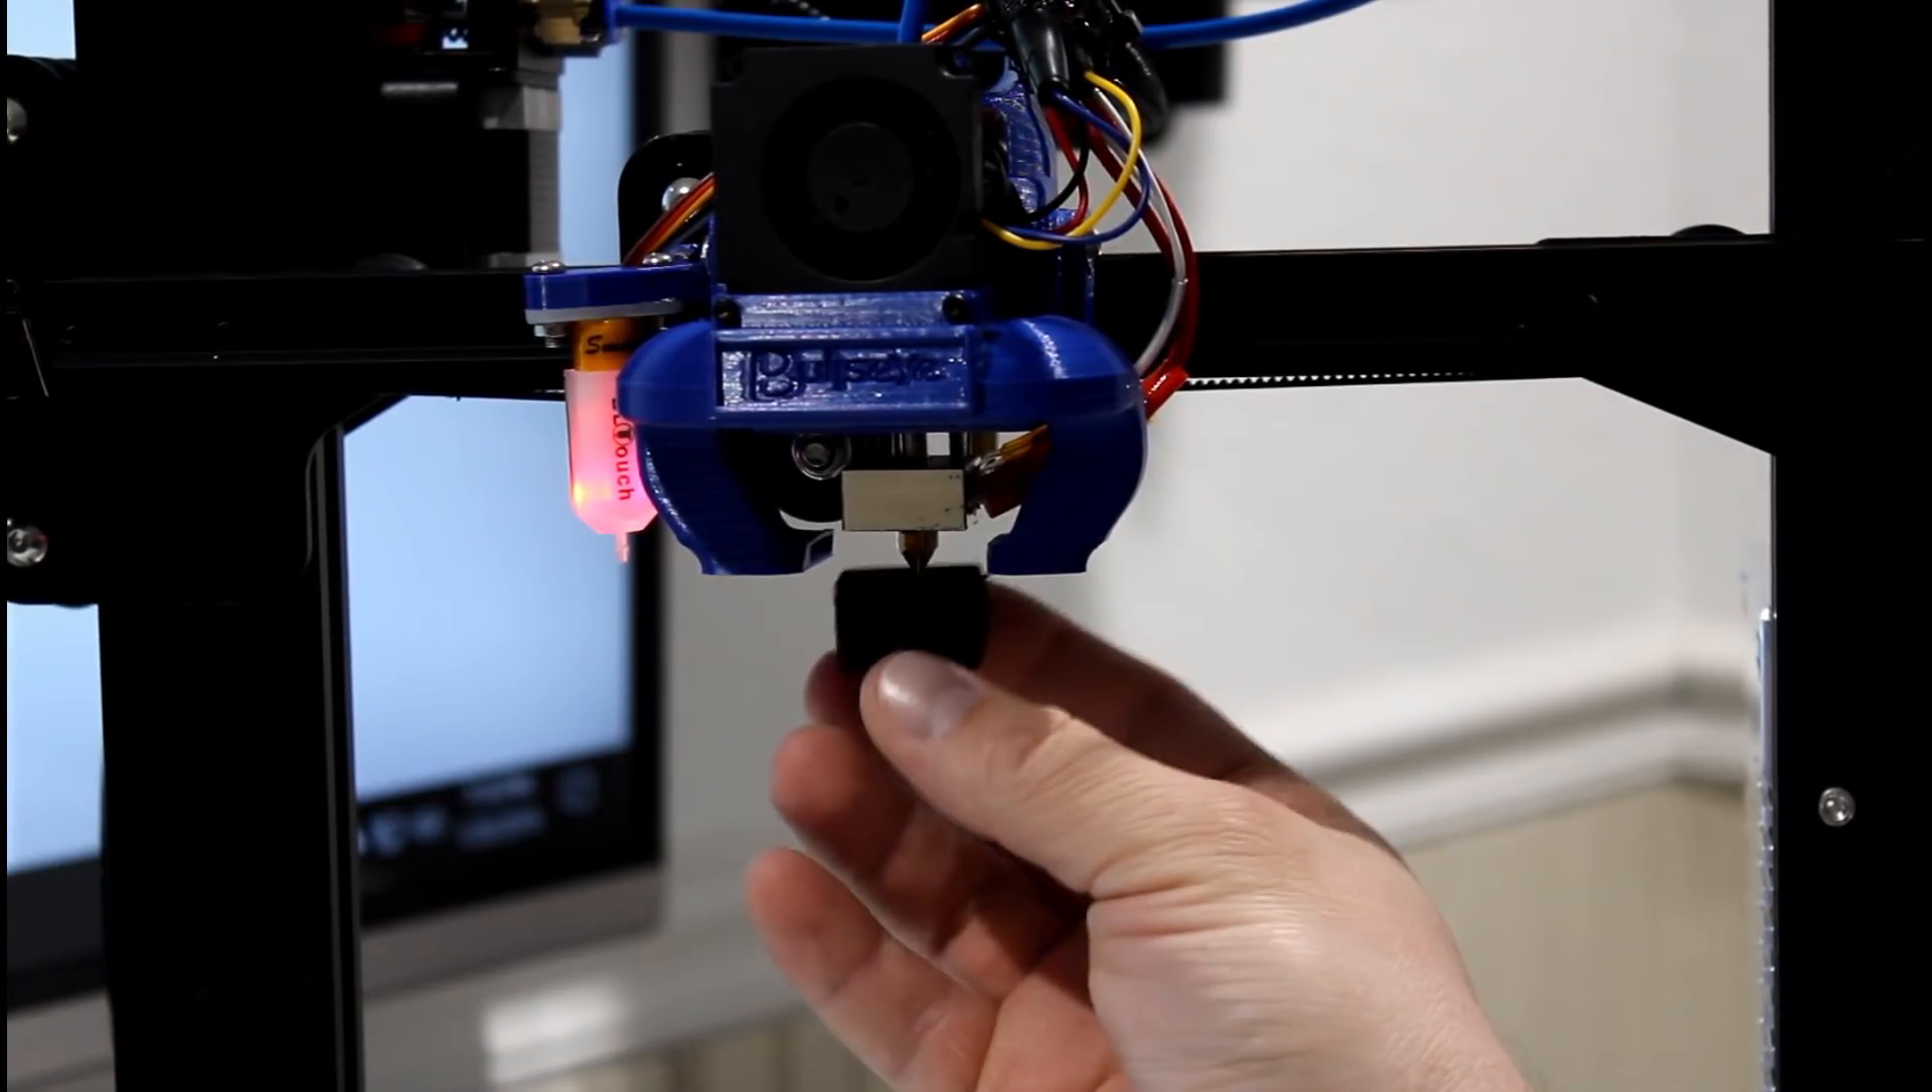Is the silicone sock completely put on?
No.